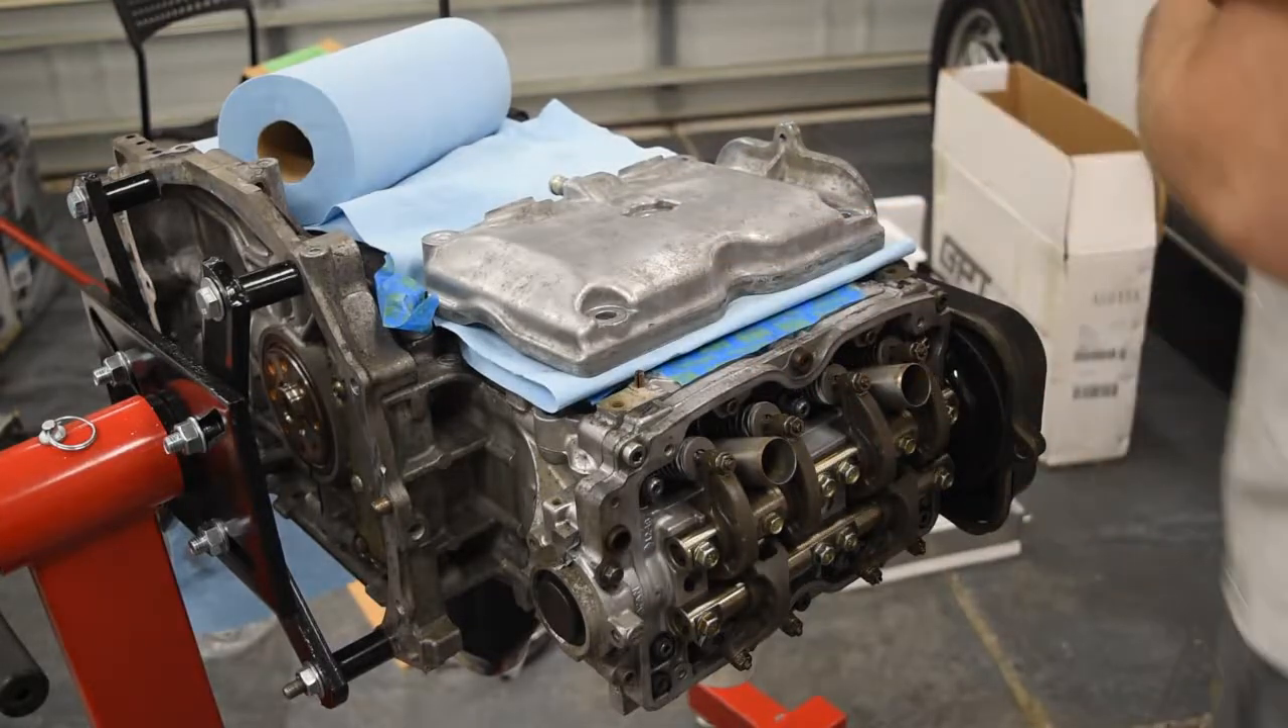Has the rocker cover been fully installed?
No.